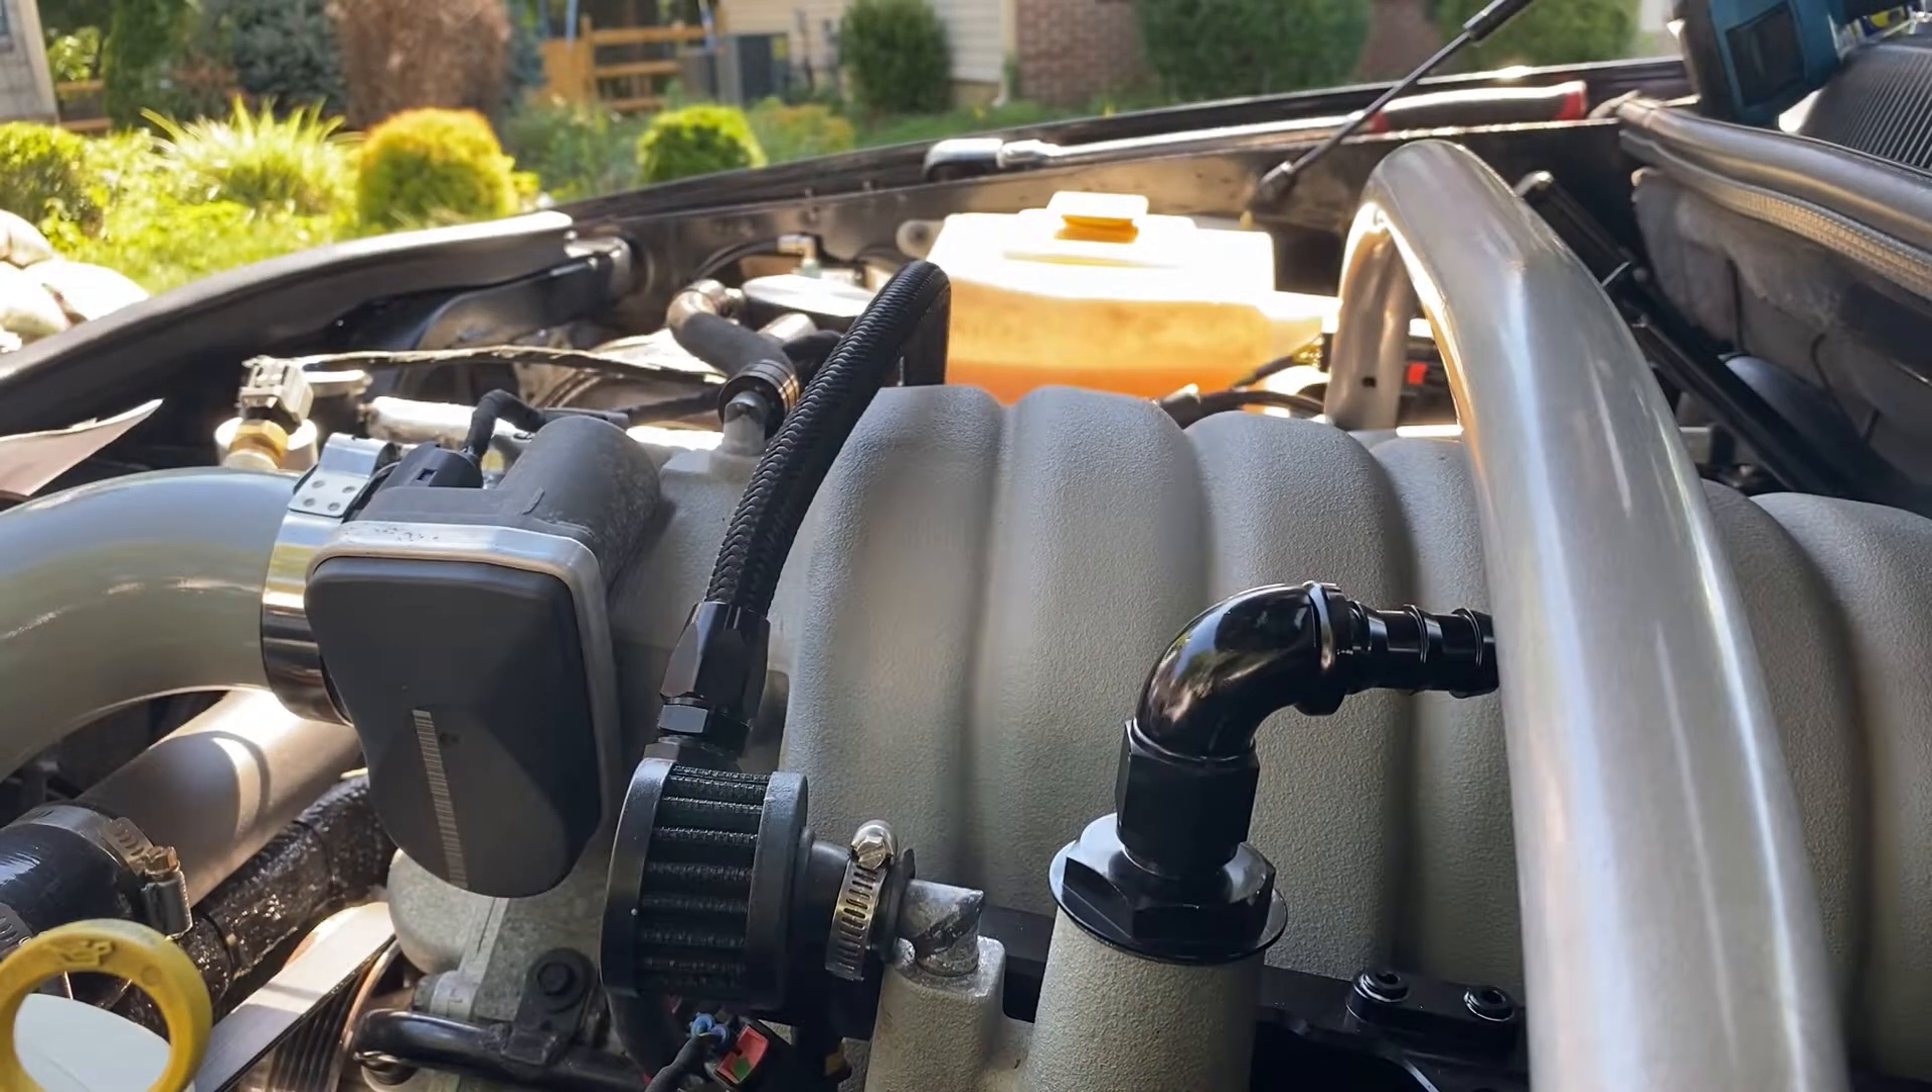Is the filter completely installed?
Yes.